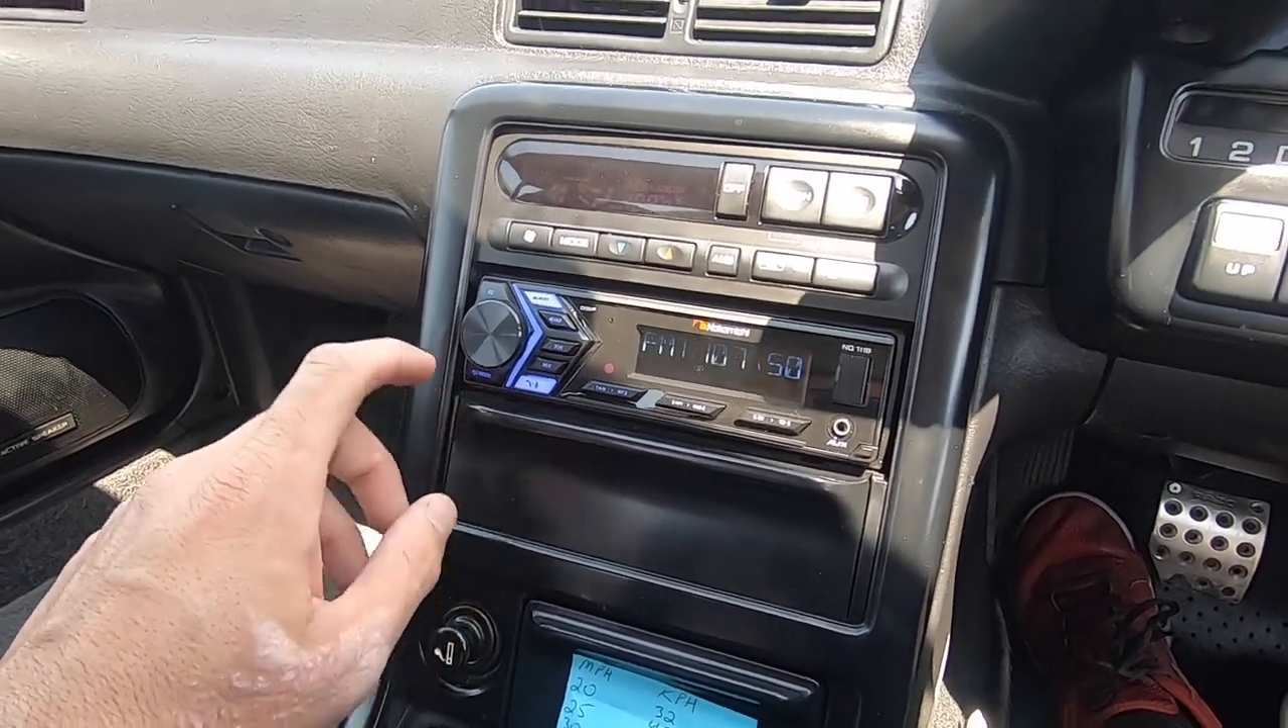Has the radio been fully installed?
Yes.